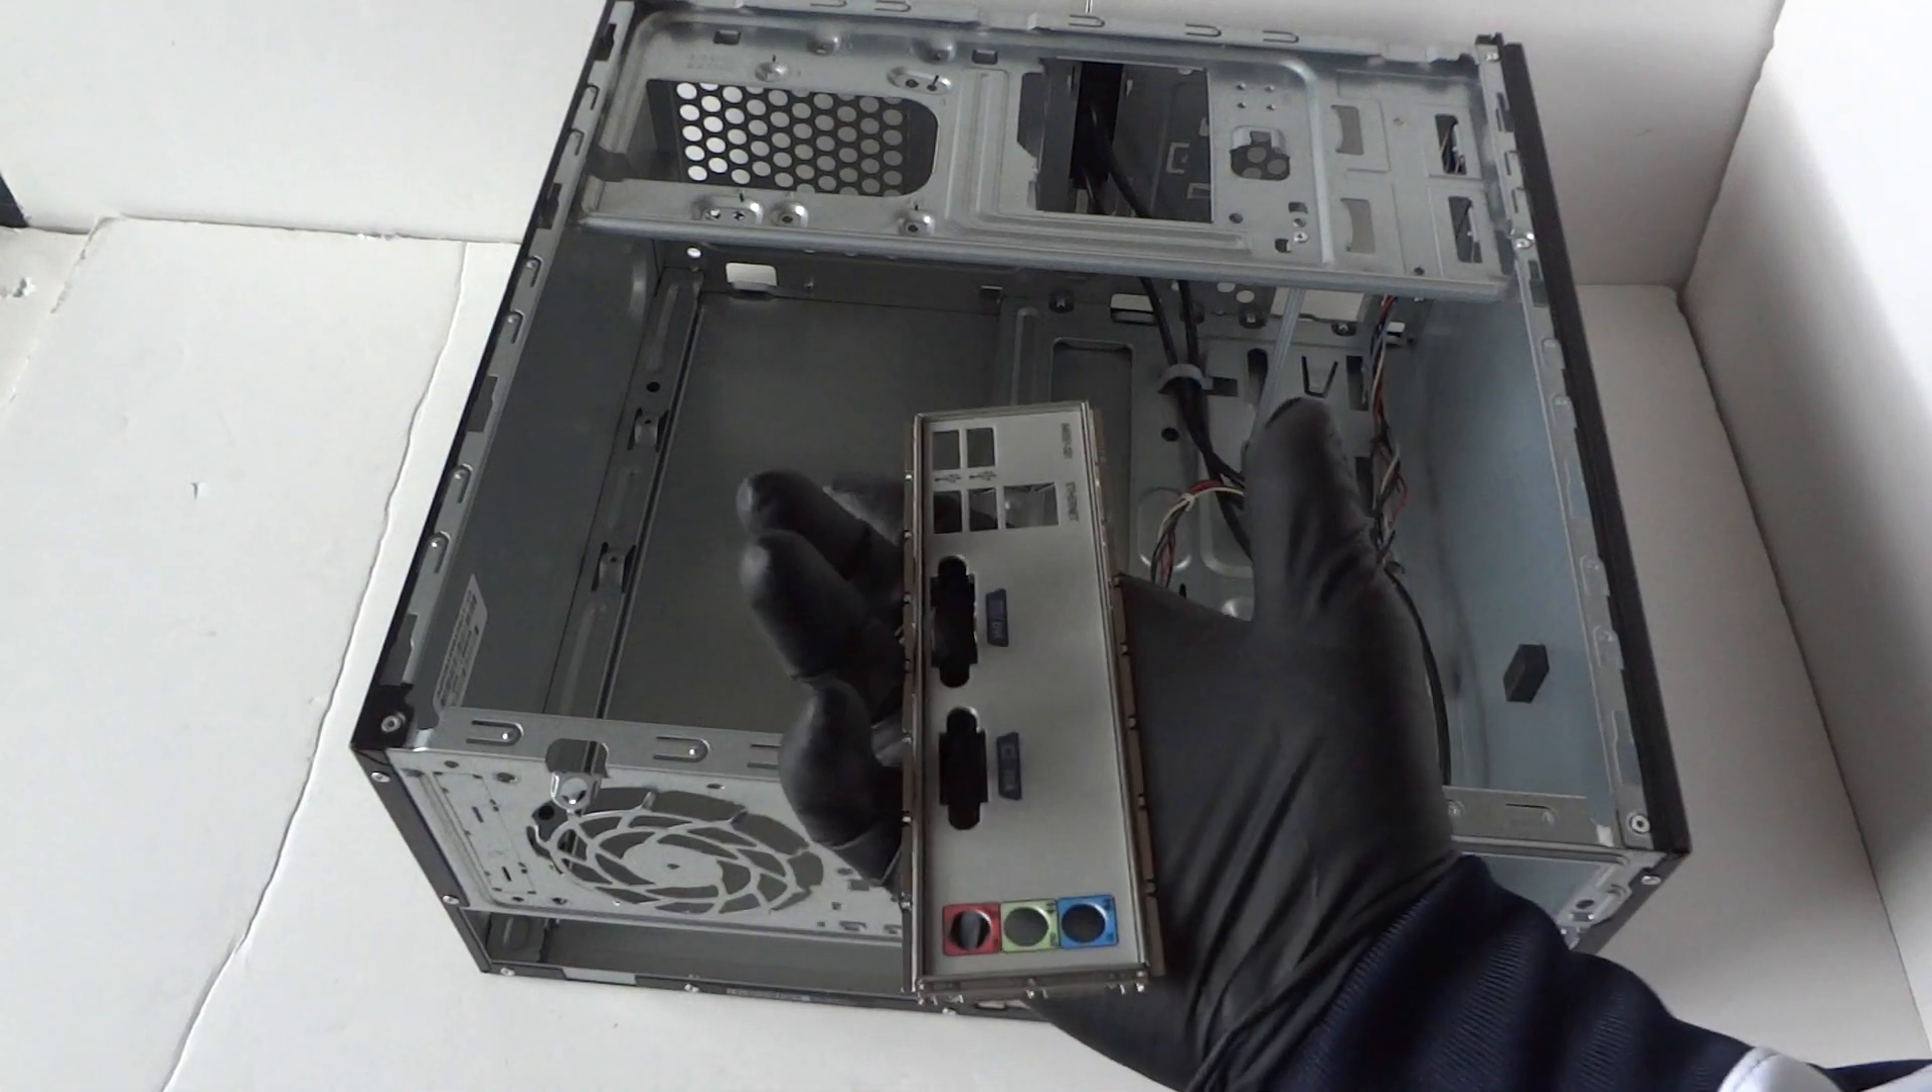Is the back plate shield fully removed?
Yes.